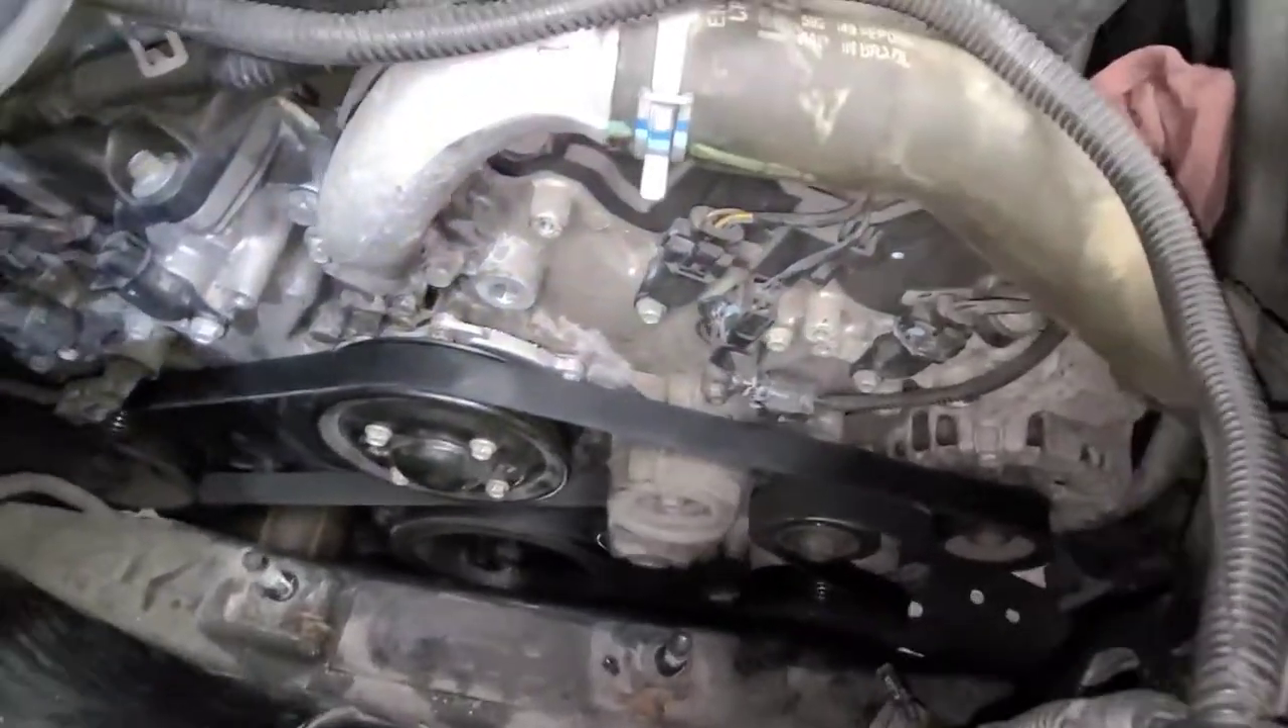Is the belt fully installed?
Yes.